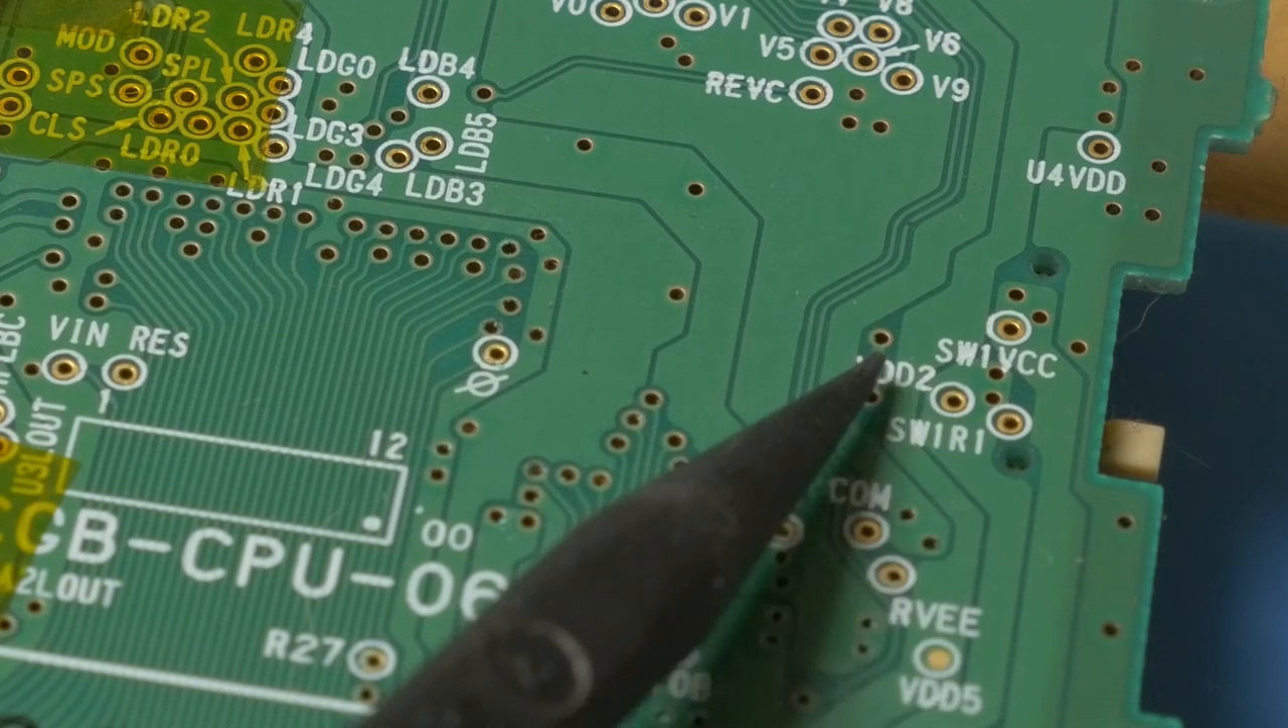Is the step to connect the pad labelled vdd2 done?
No.